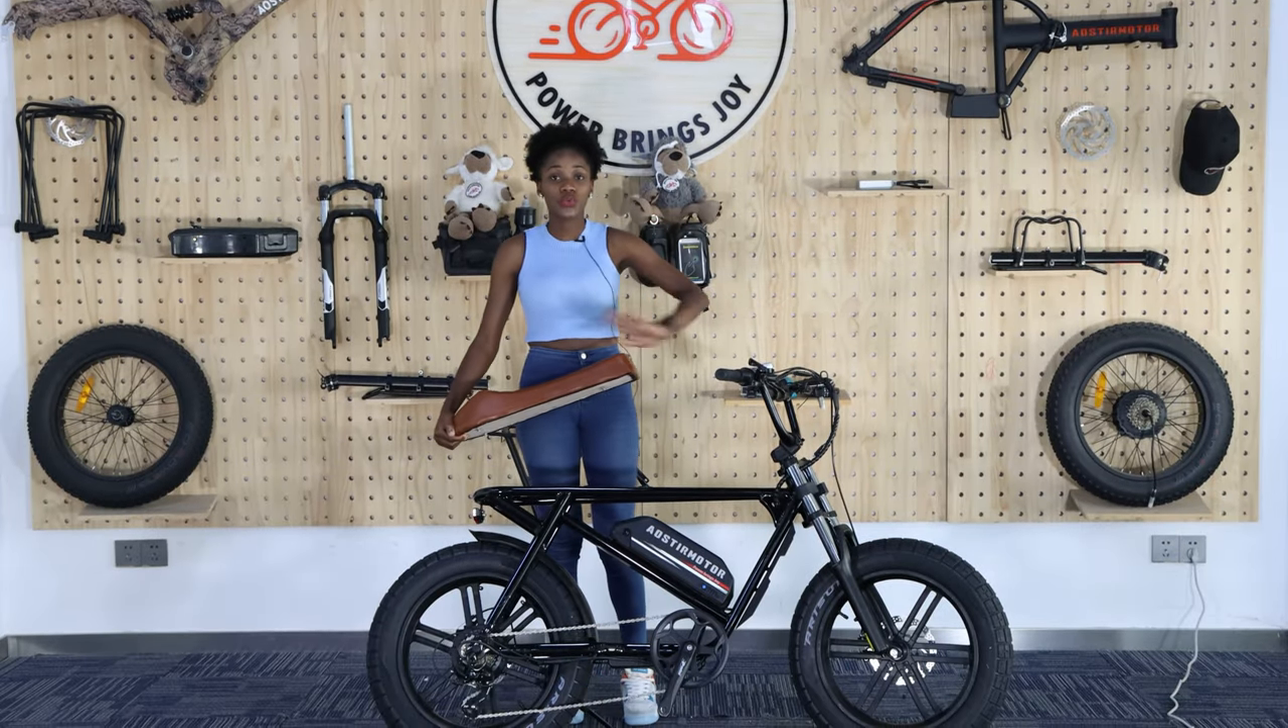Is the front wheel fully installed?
Yes.